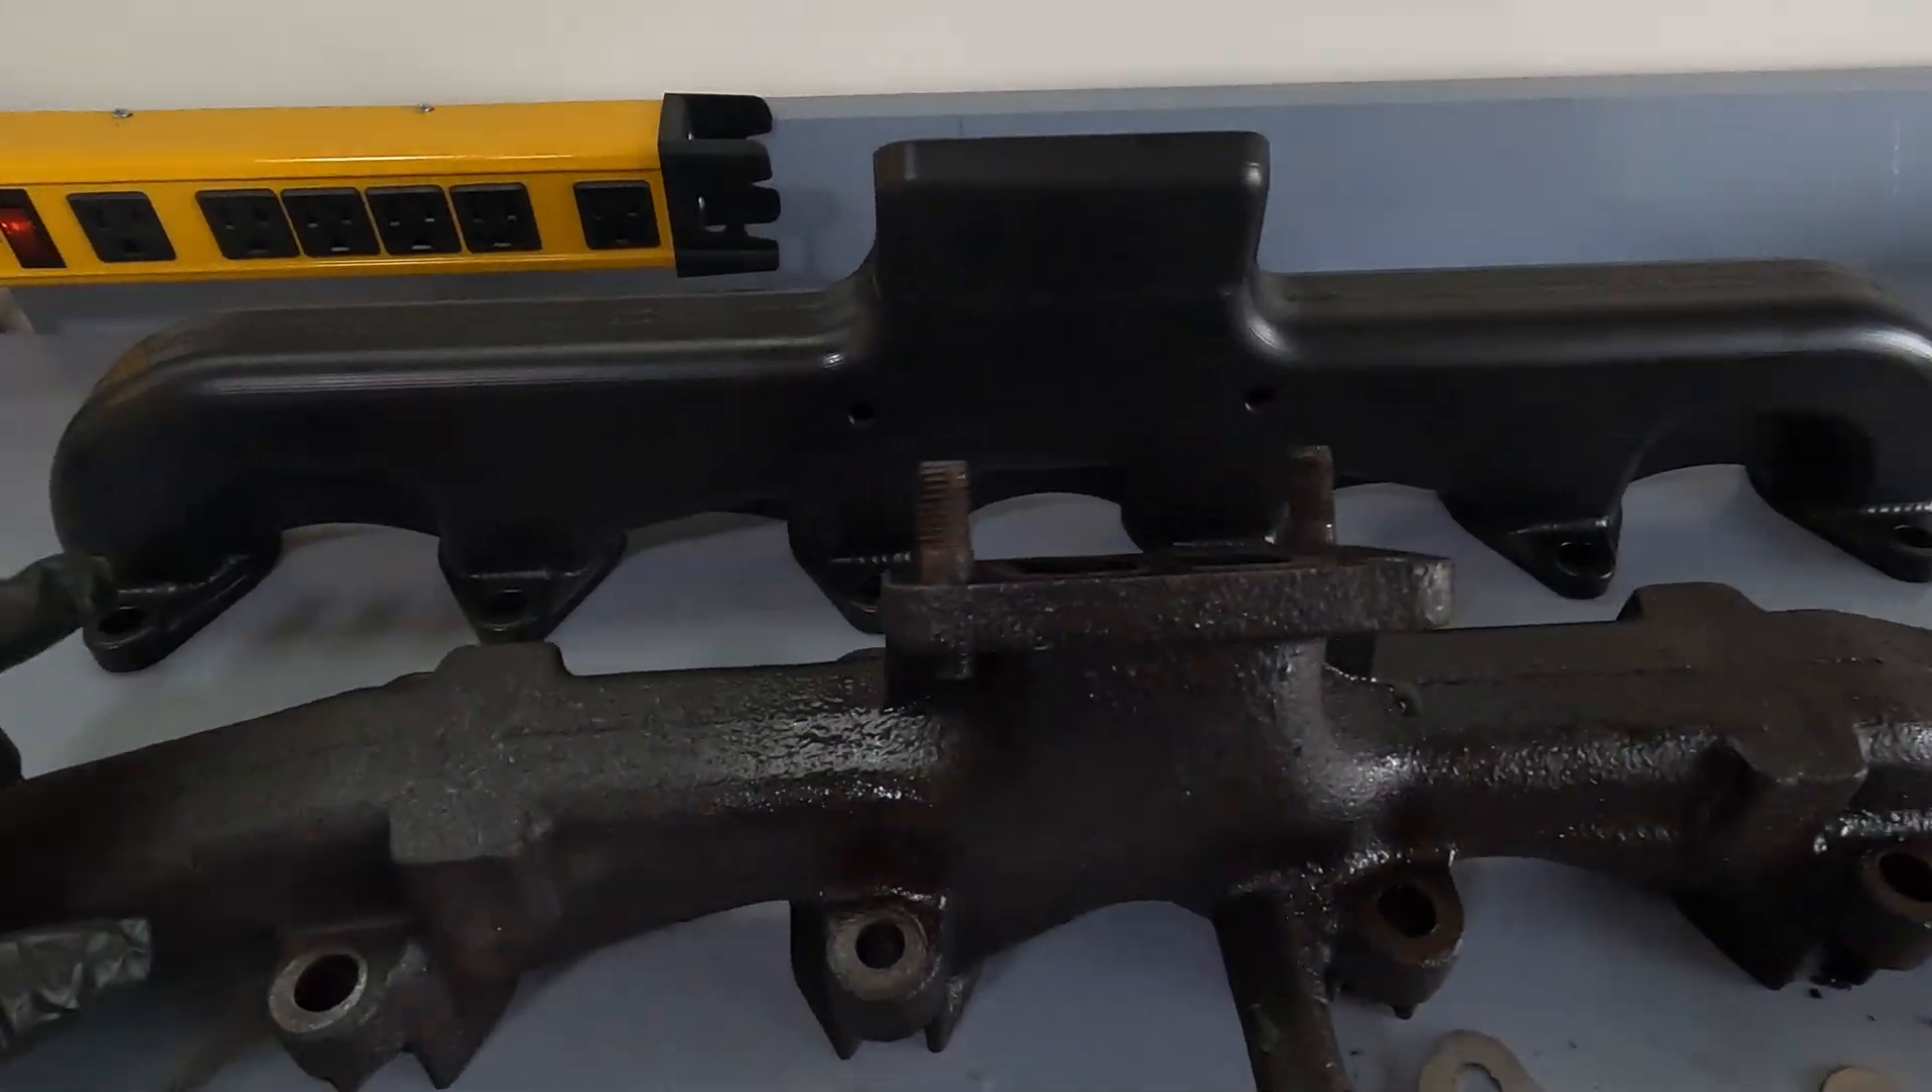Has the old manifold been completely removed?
Yes.